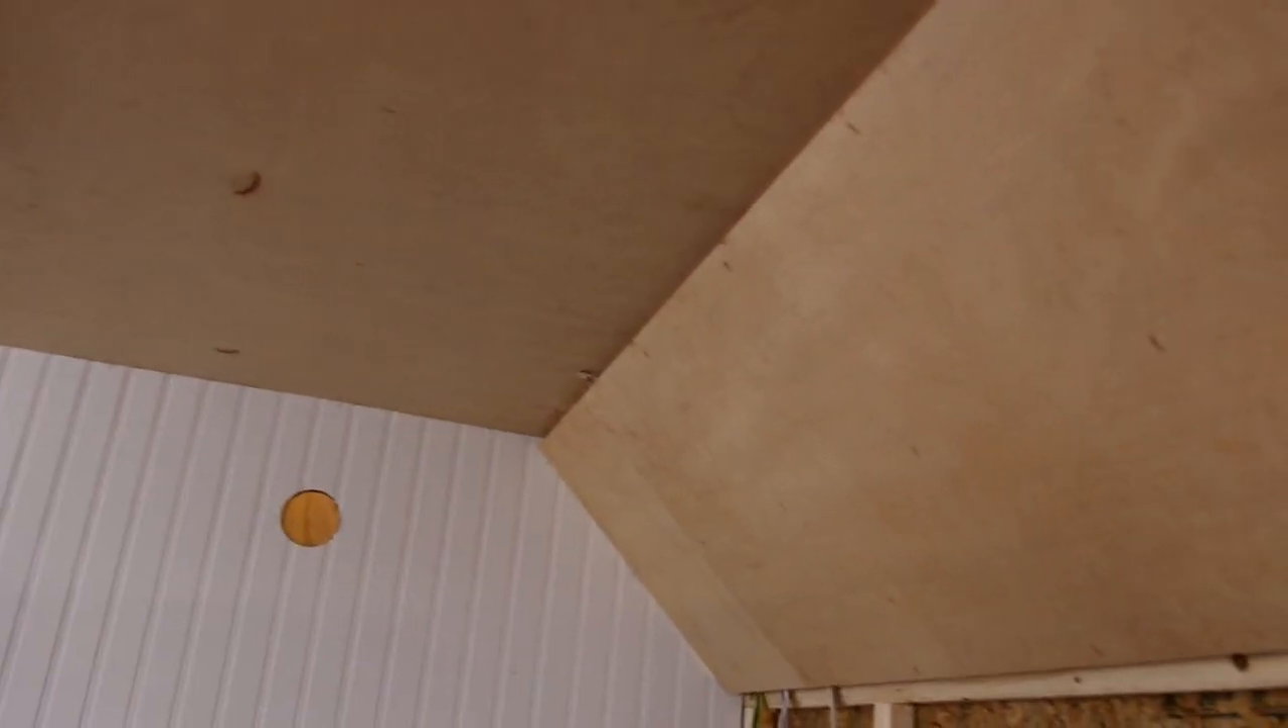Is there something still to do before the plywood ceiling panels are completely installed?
No.